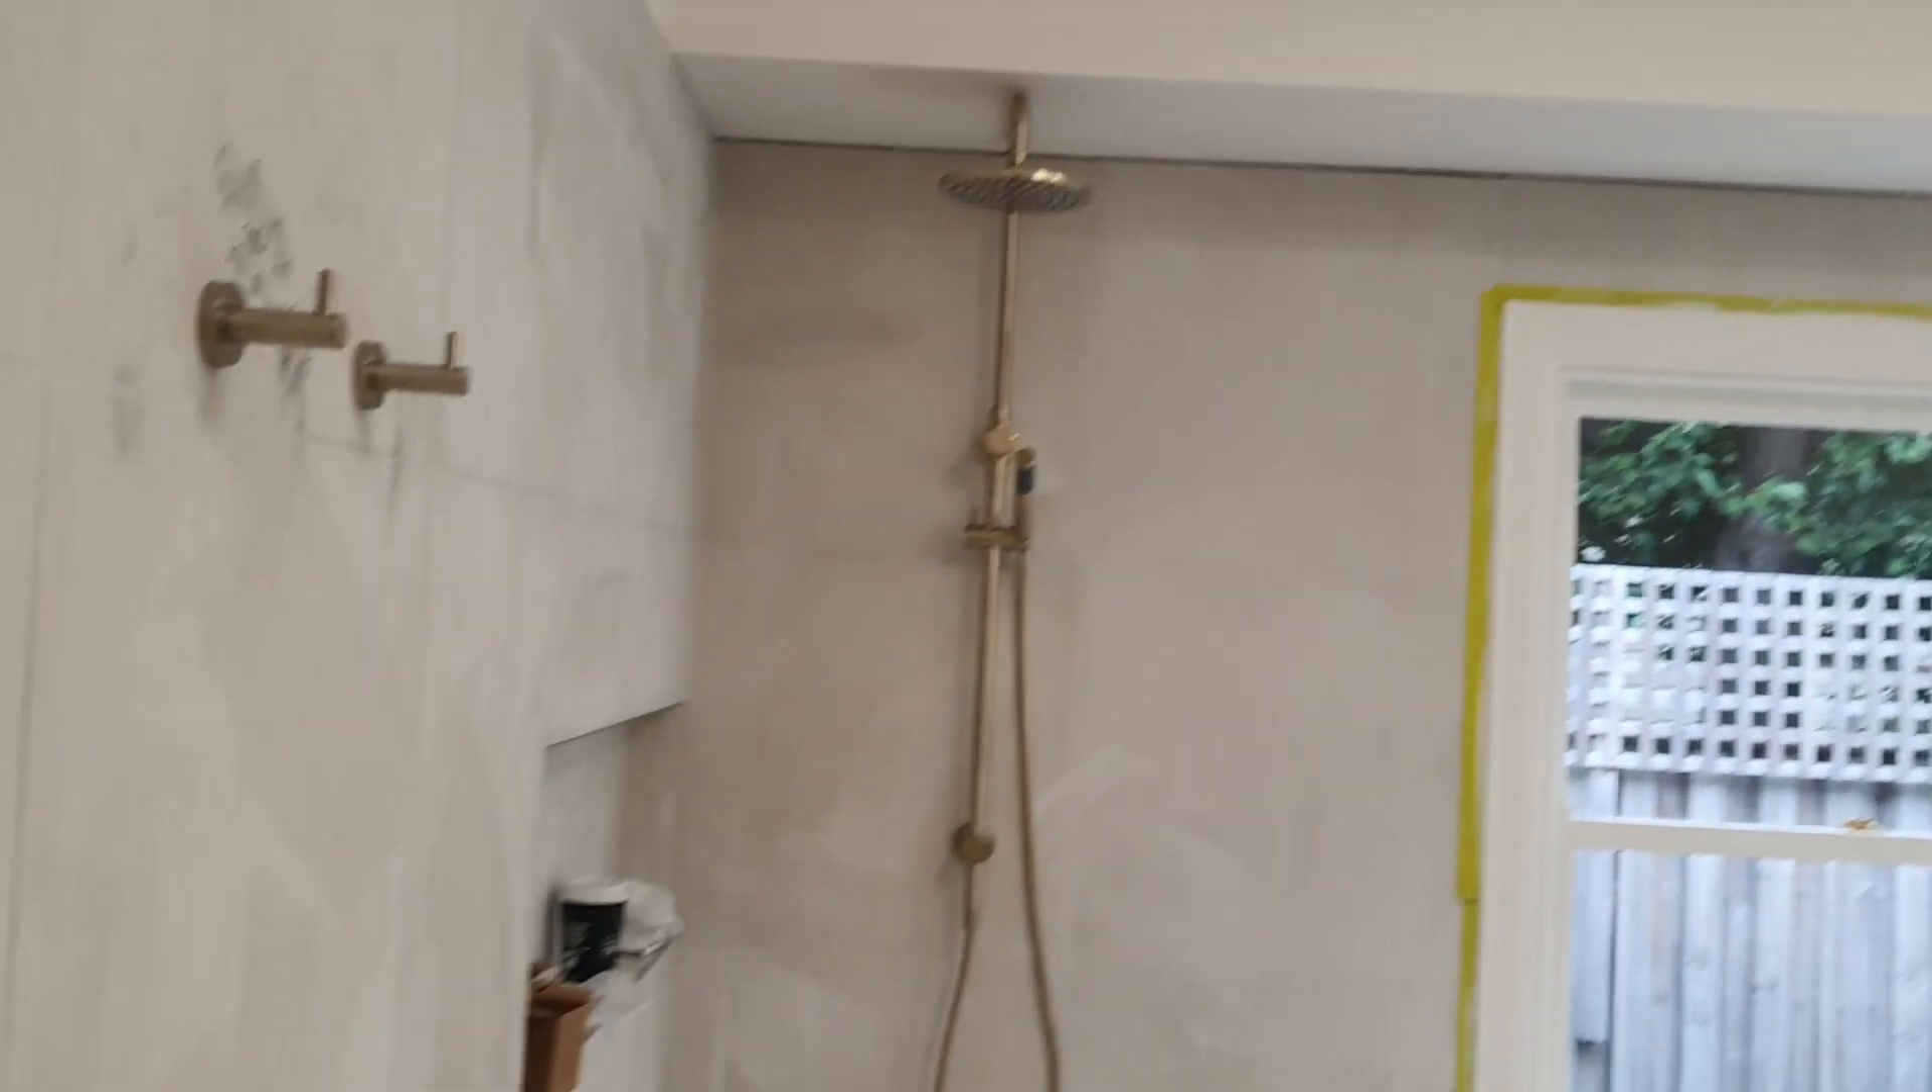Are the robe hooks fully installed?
Yes.